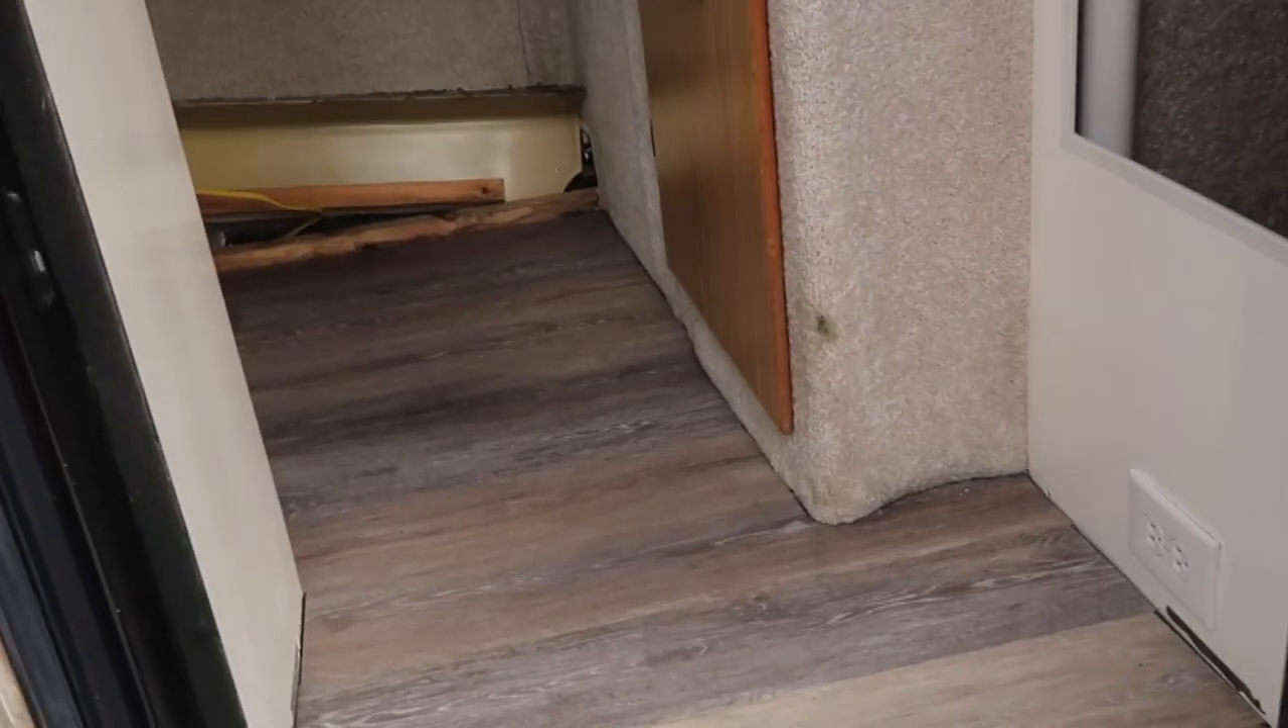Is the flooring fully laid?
Yes.